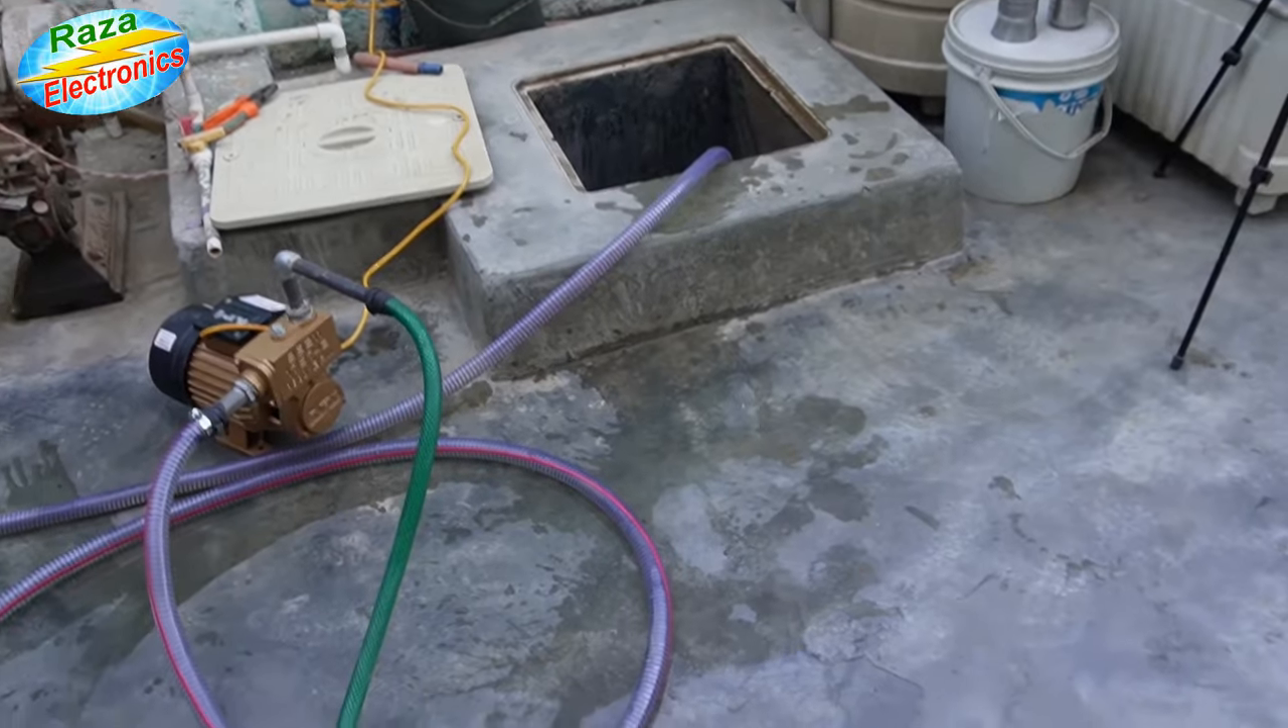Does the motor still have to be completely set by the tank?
No.